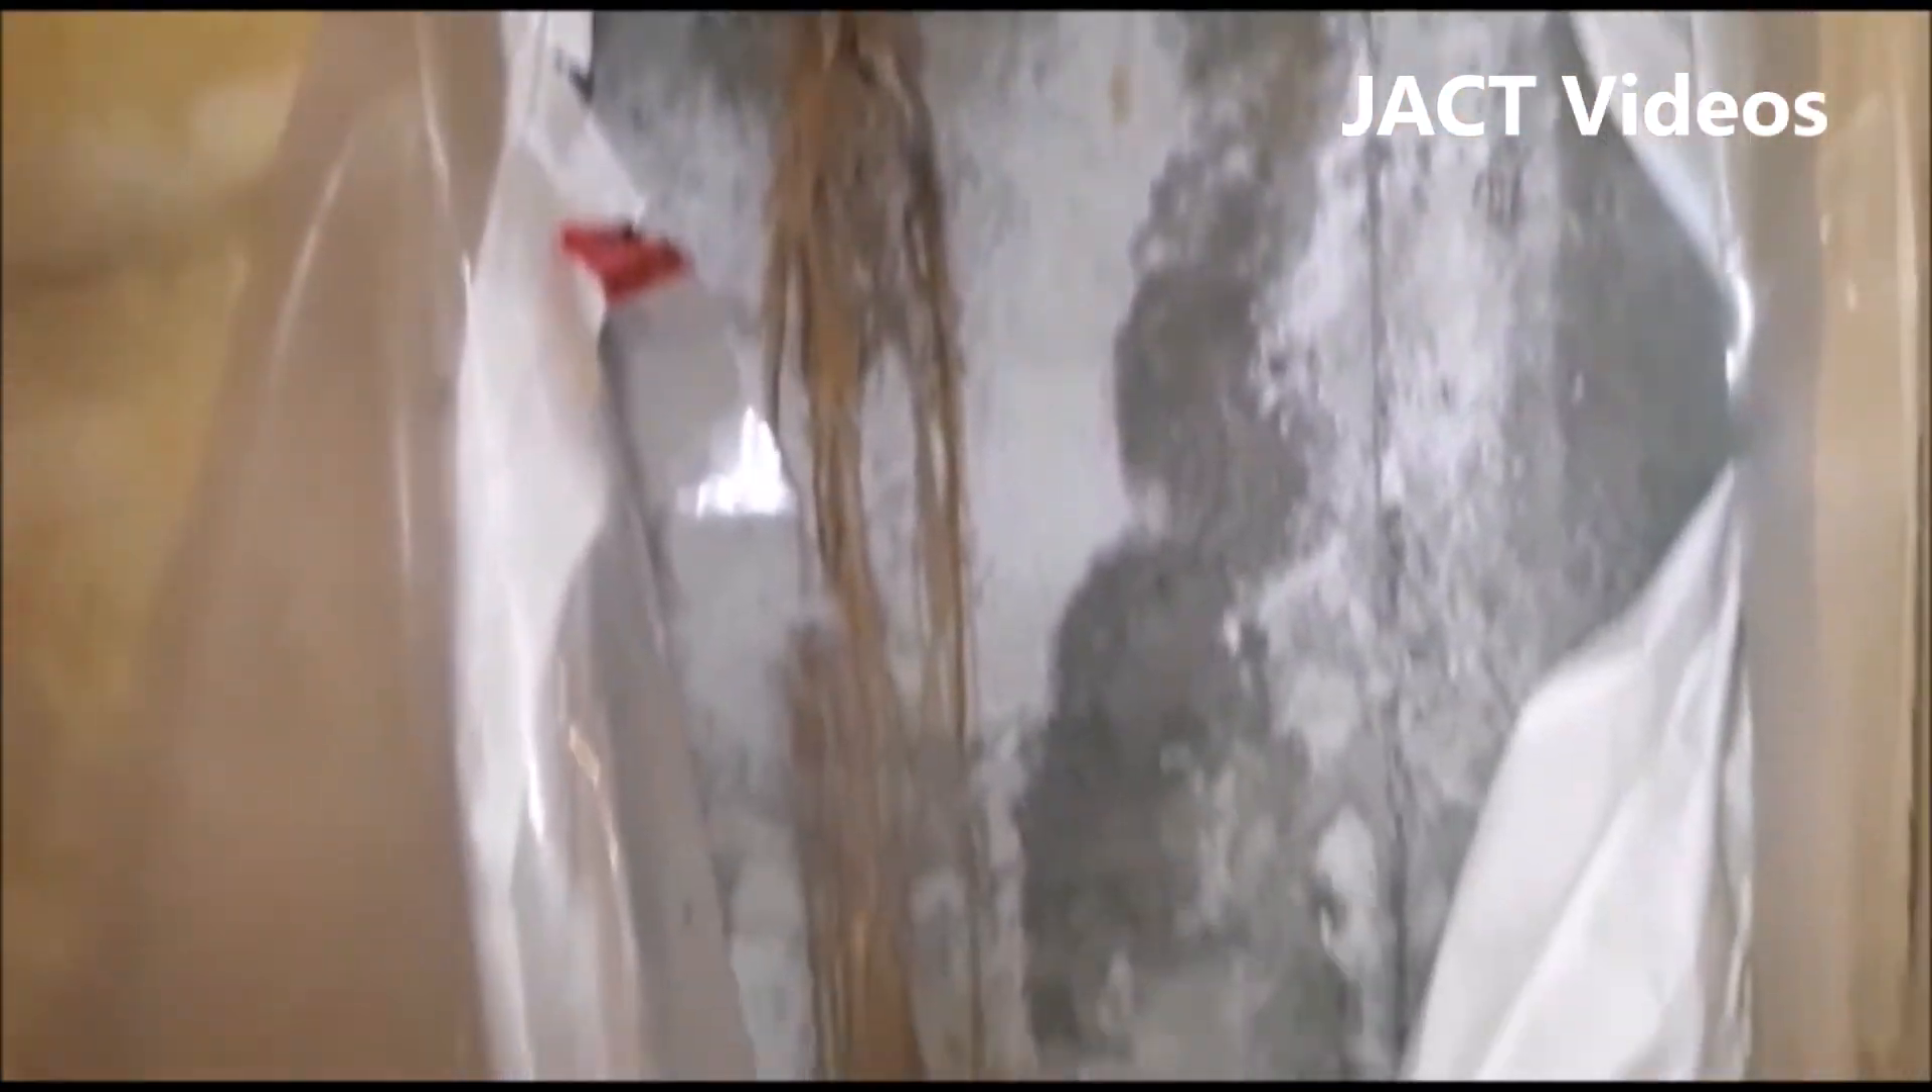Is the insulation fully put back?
No.